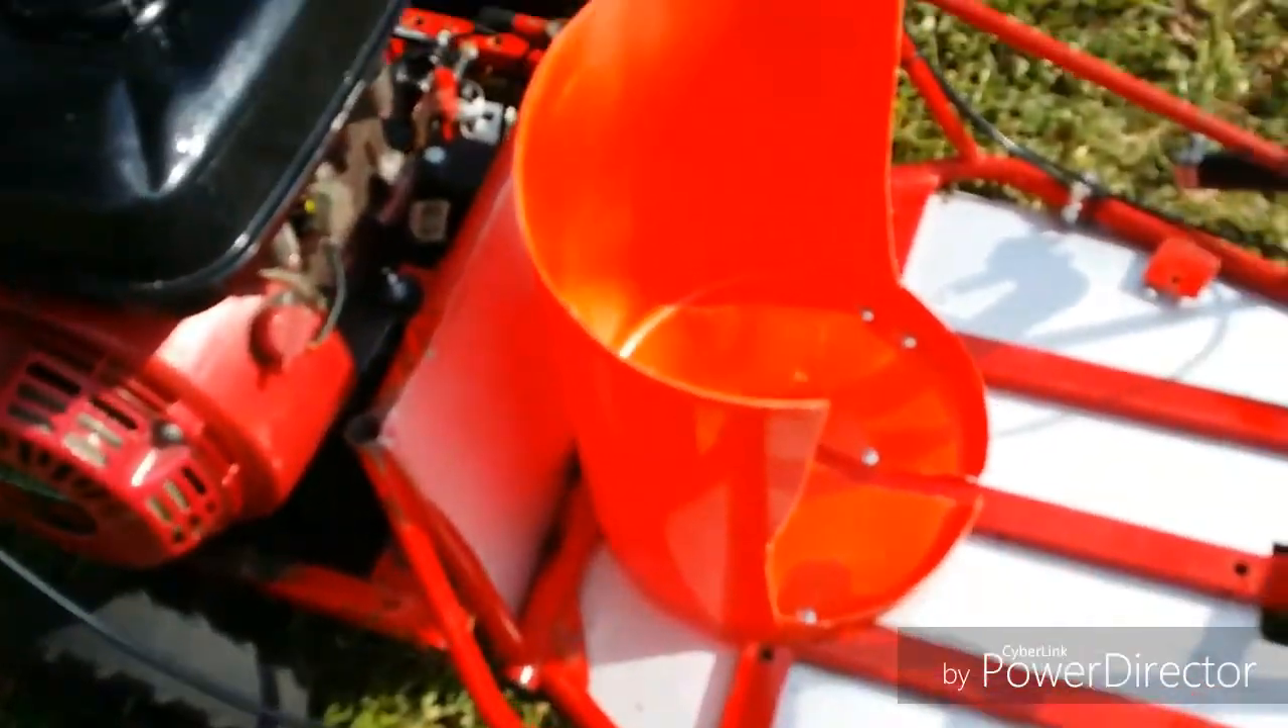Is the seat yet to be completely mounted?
No.